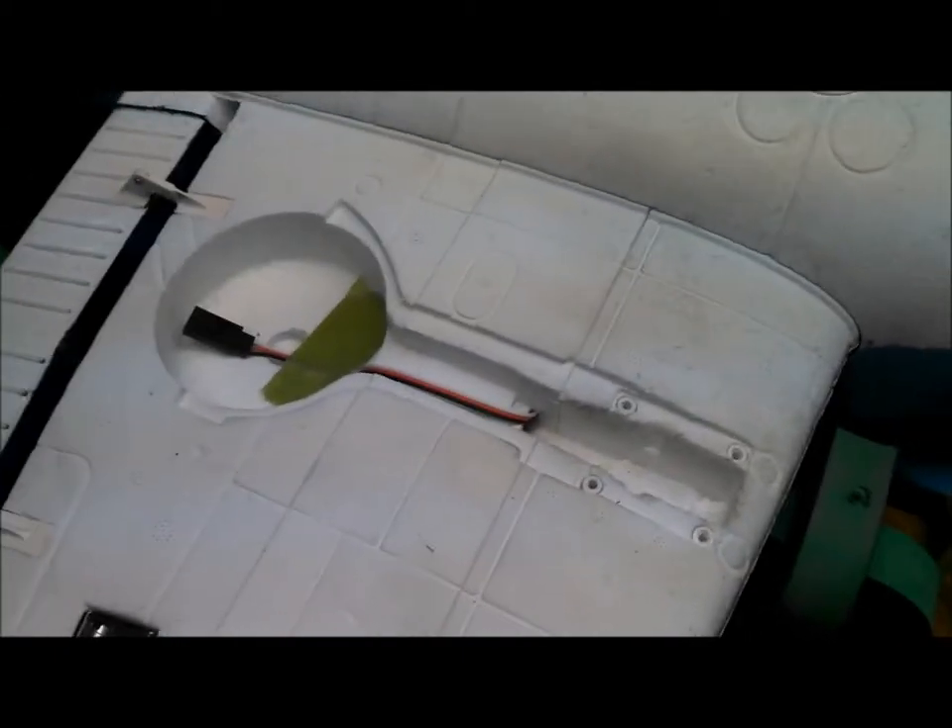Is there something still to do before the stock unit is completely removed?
No.